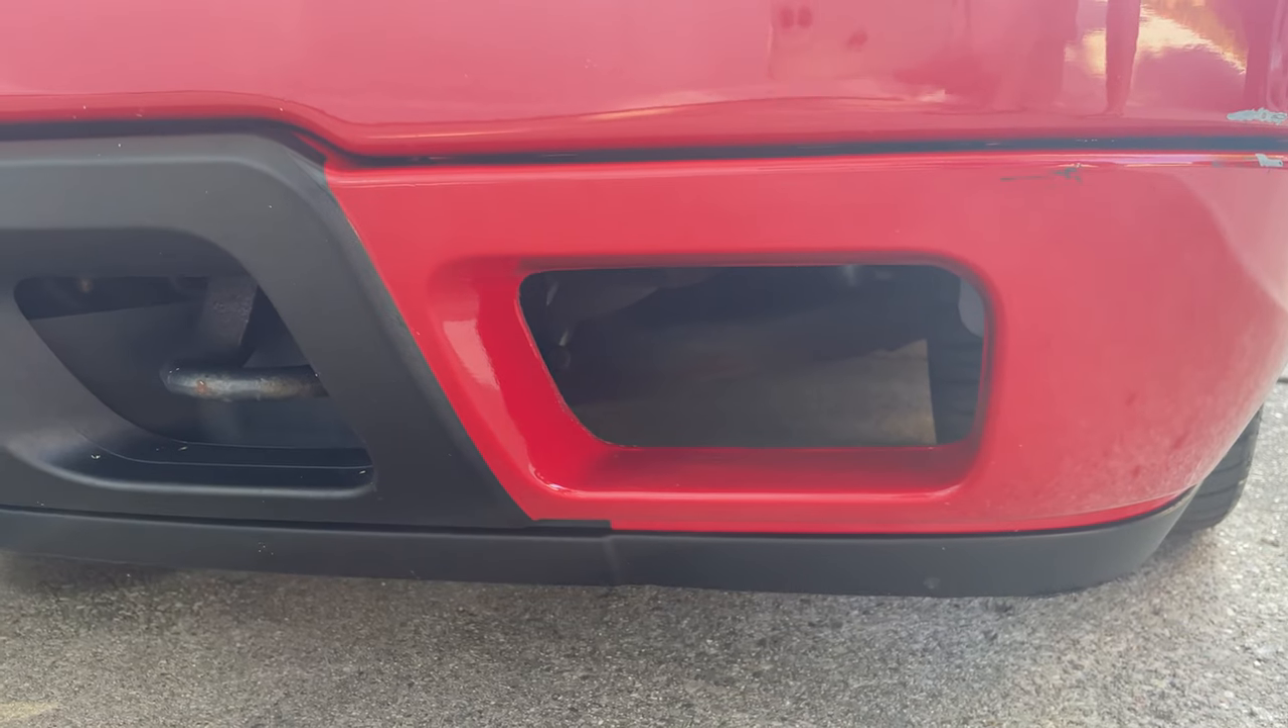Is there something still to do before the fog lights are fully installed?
Yes.